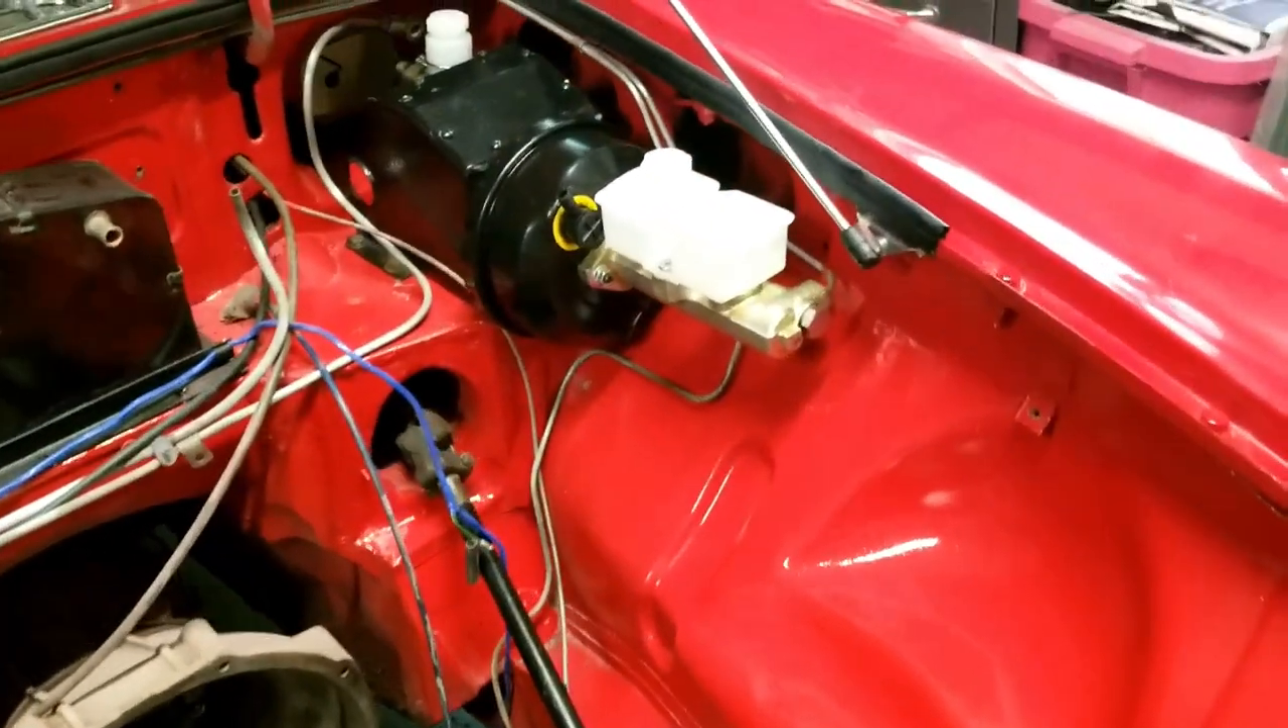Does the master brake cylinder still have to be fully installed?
No.